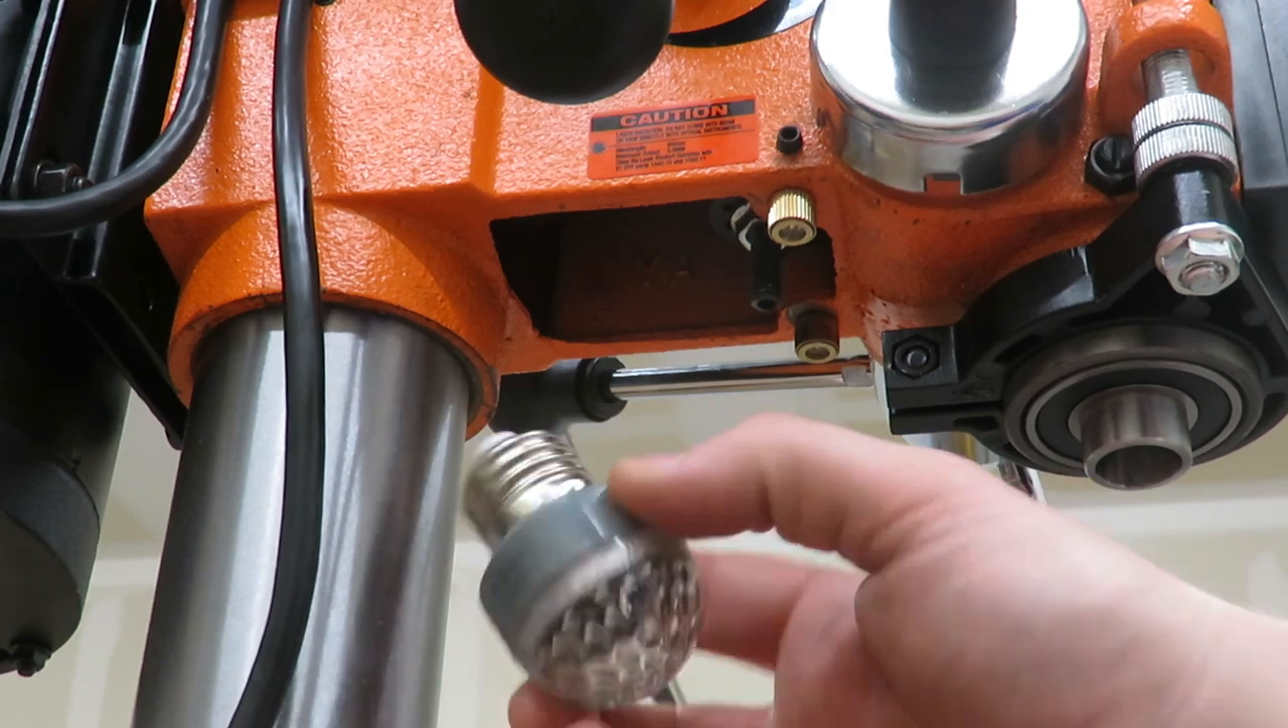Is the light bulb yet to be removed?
No.